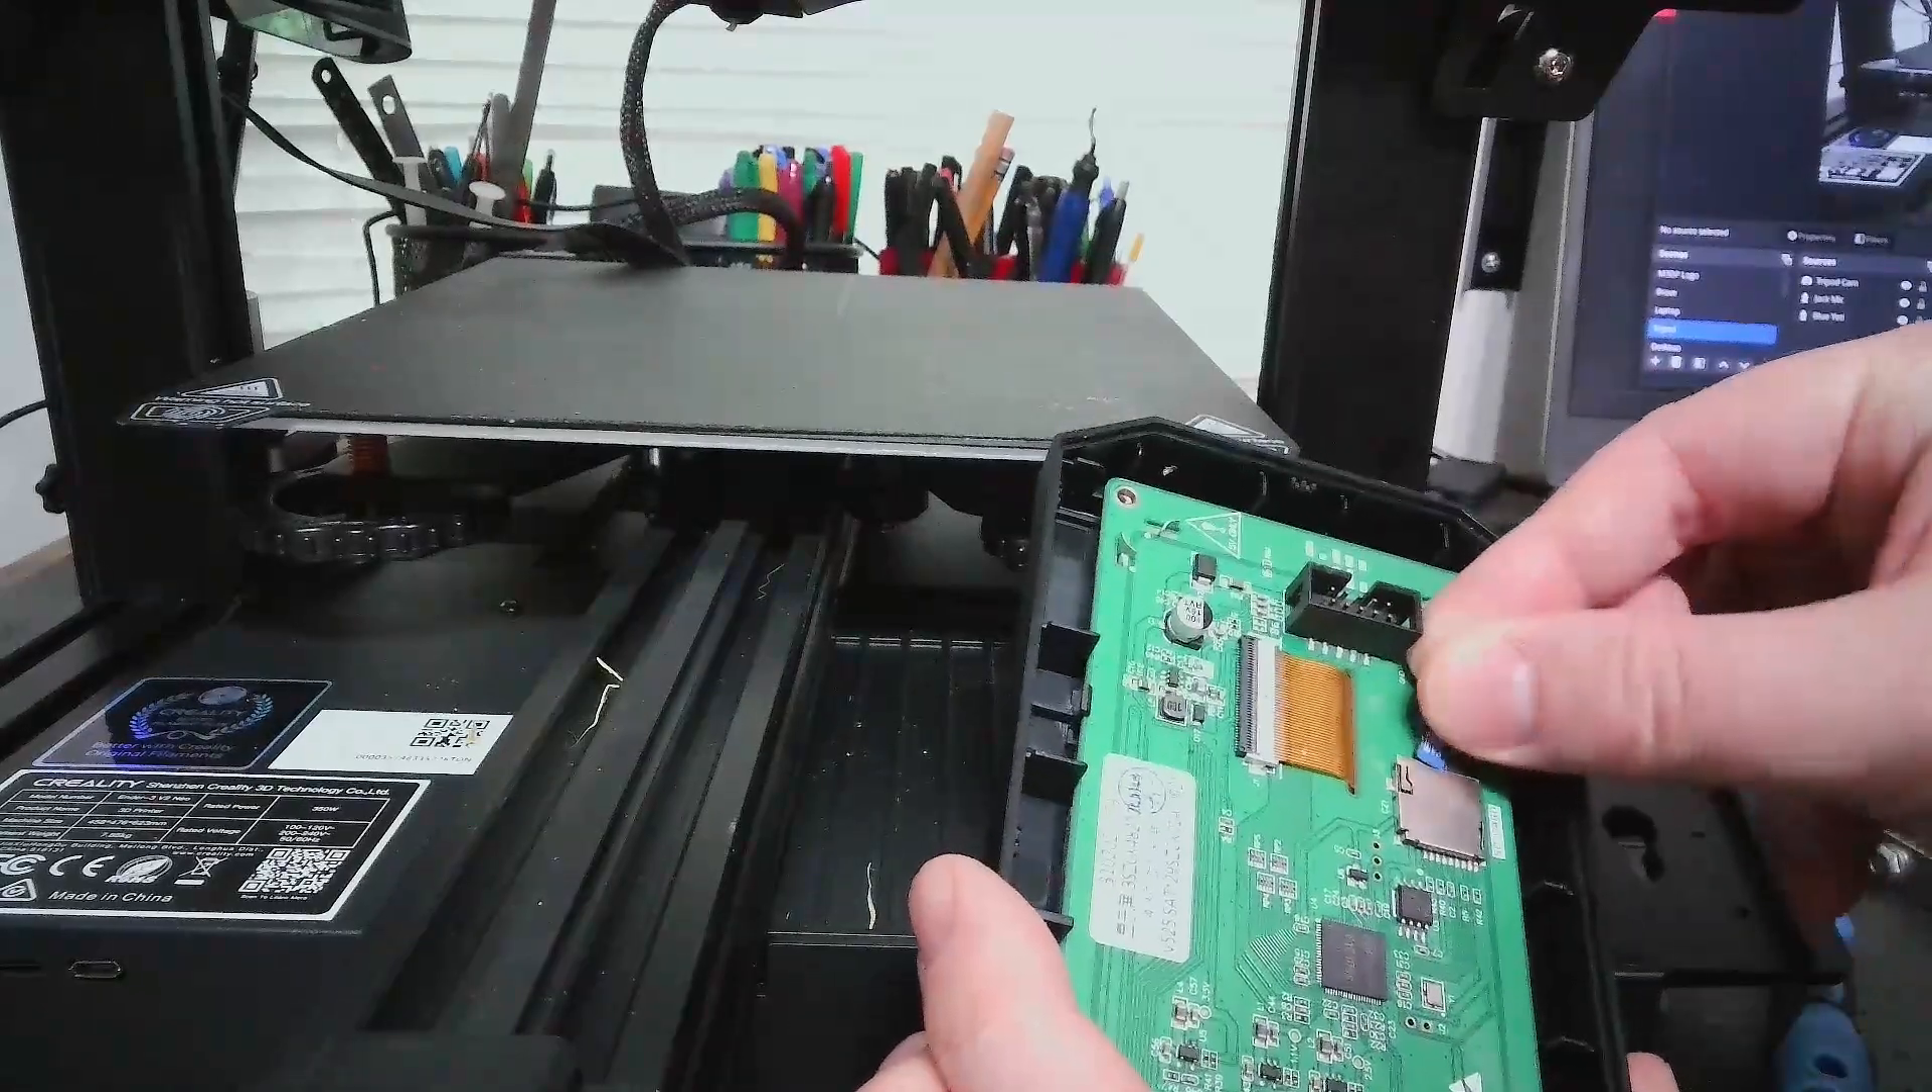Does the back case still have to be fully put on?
Yes.